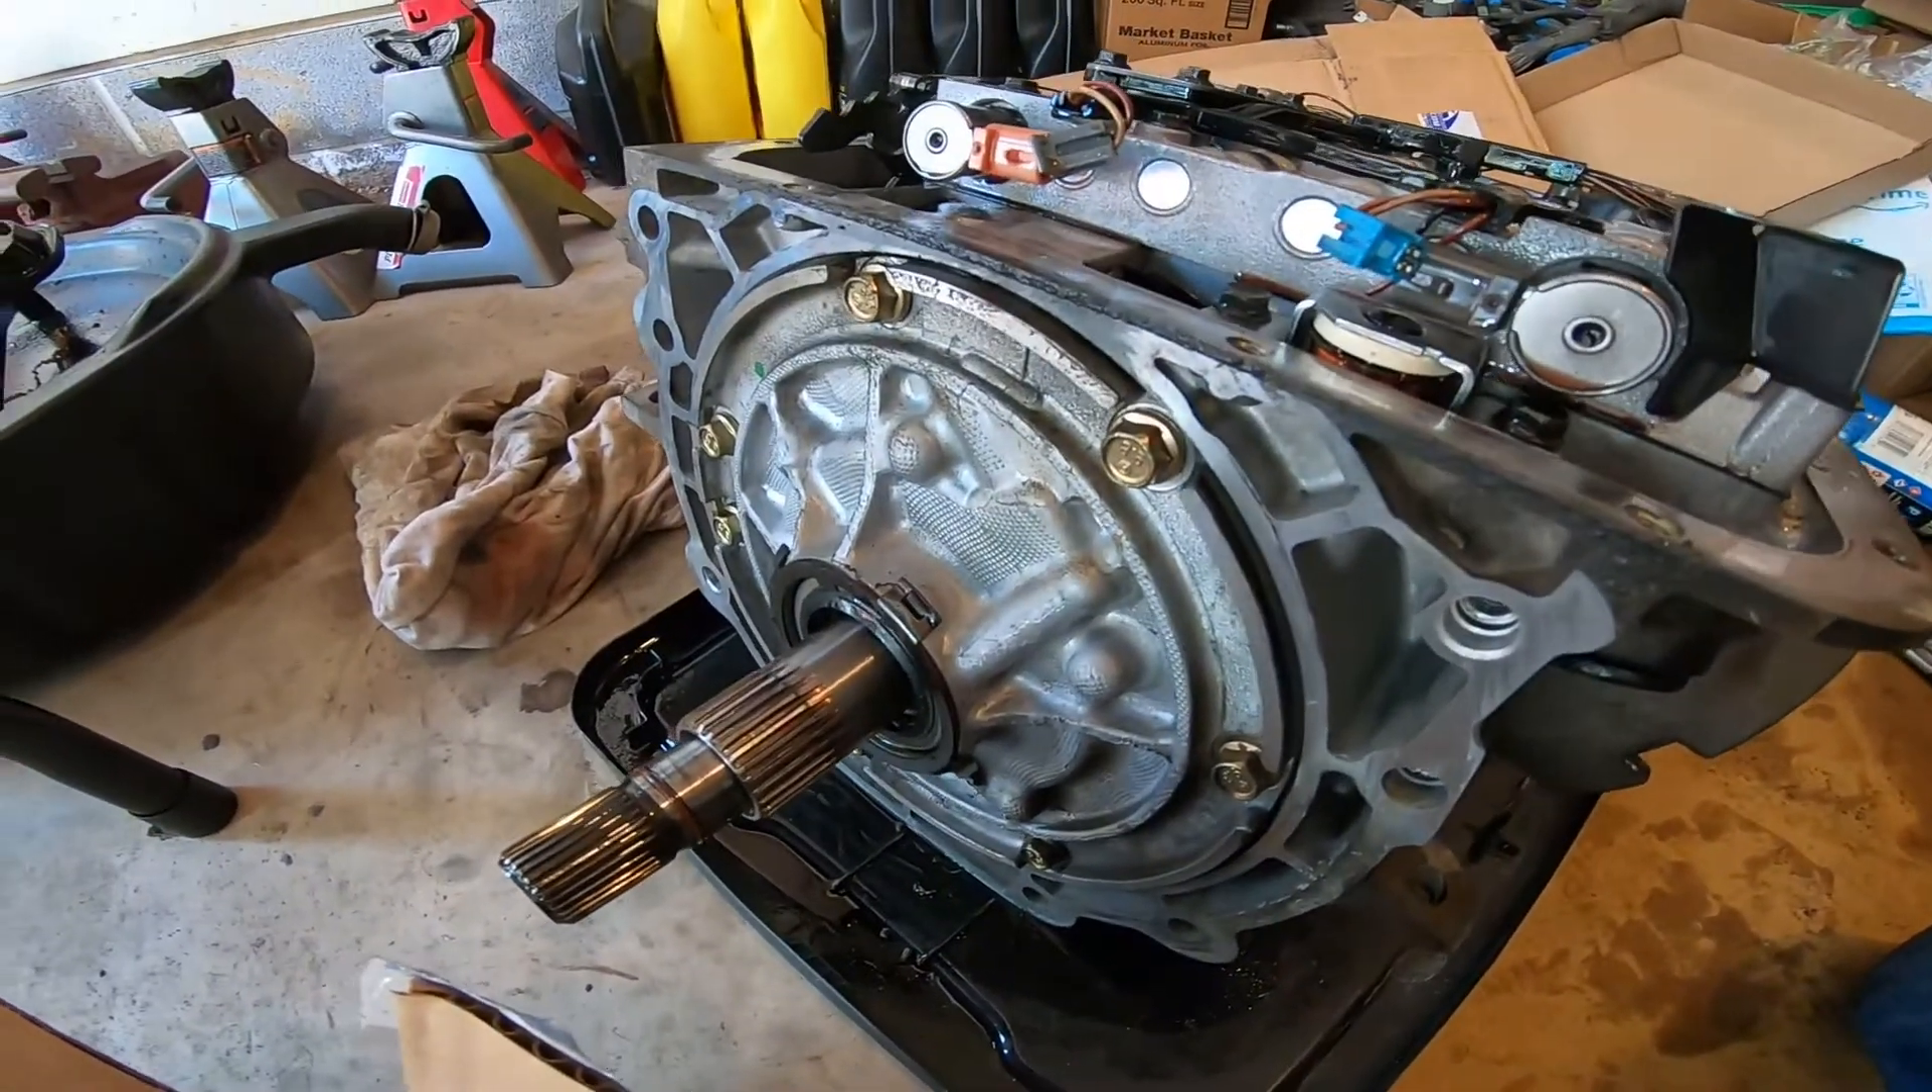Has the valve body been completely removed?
No.